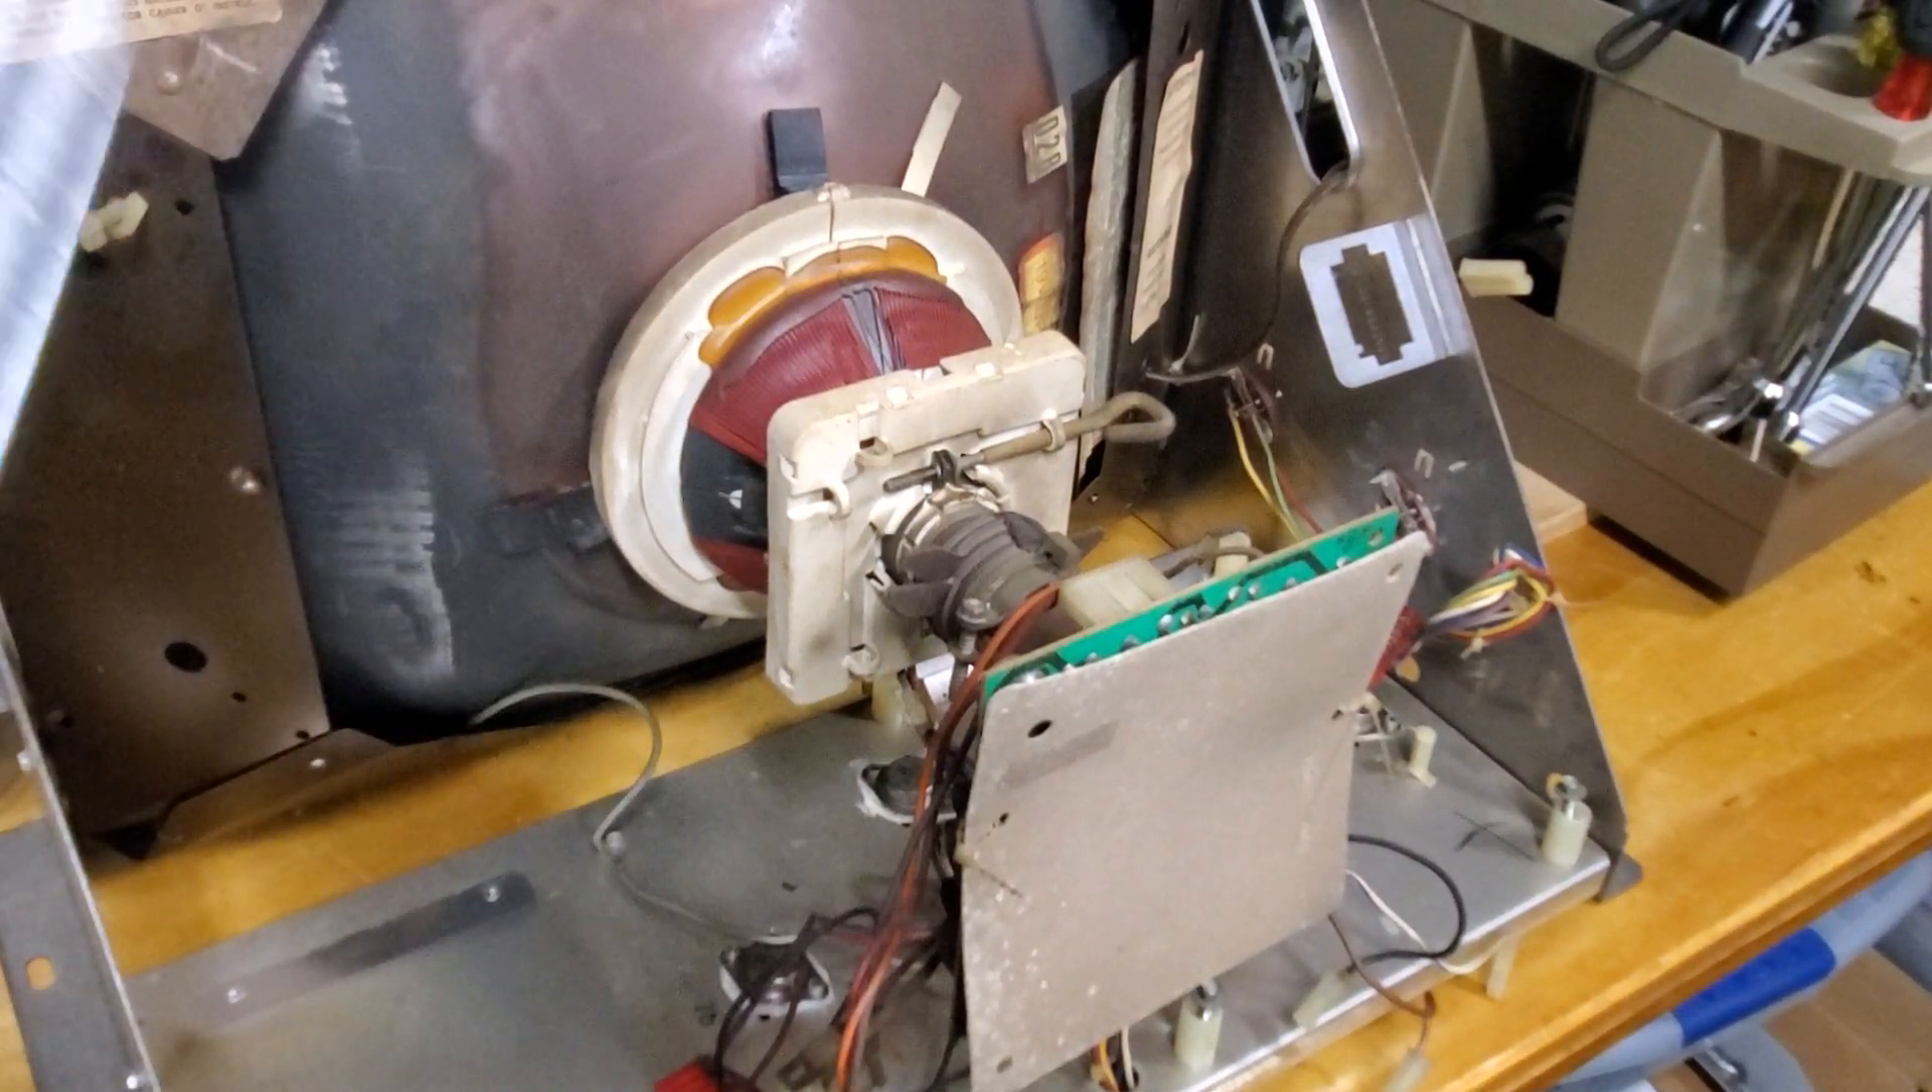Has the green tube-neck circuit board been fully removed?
No.